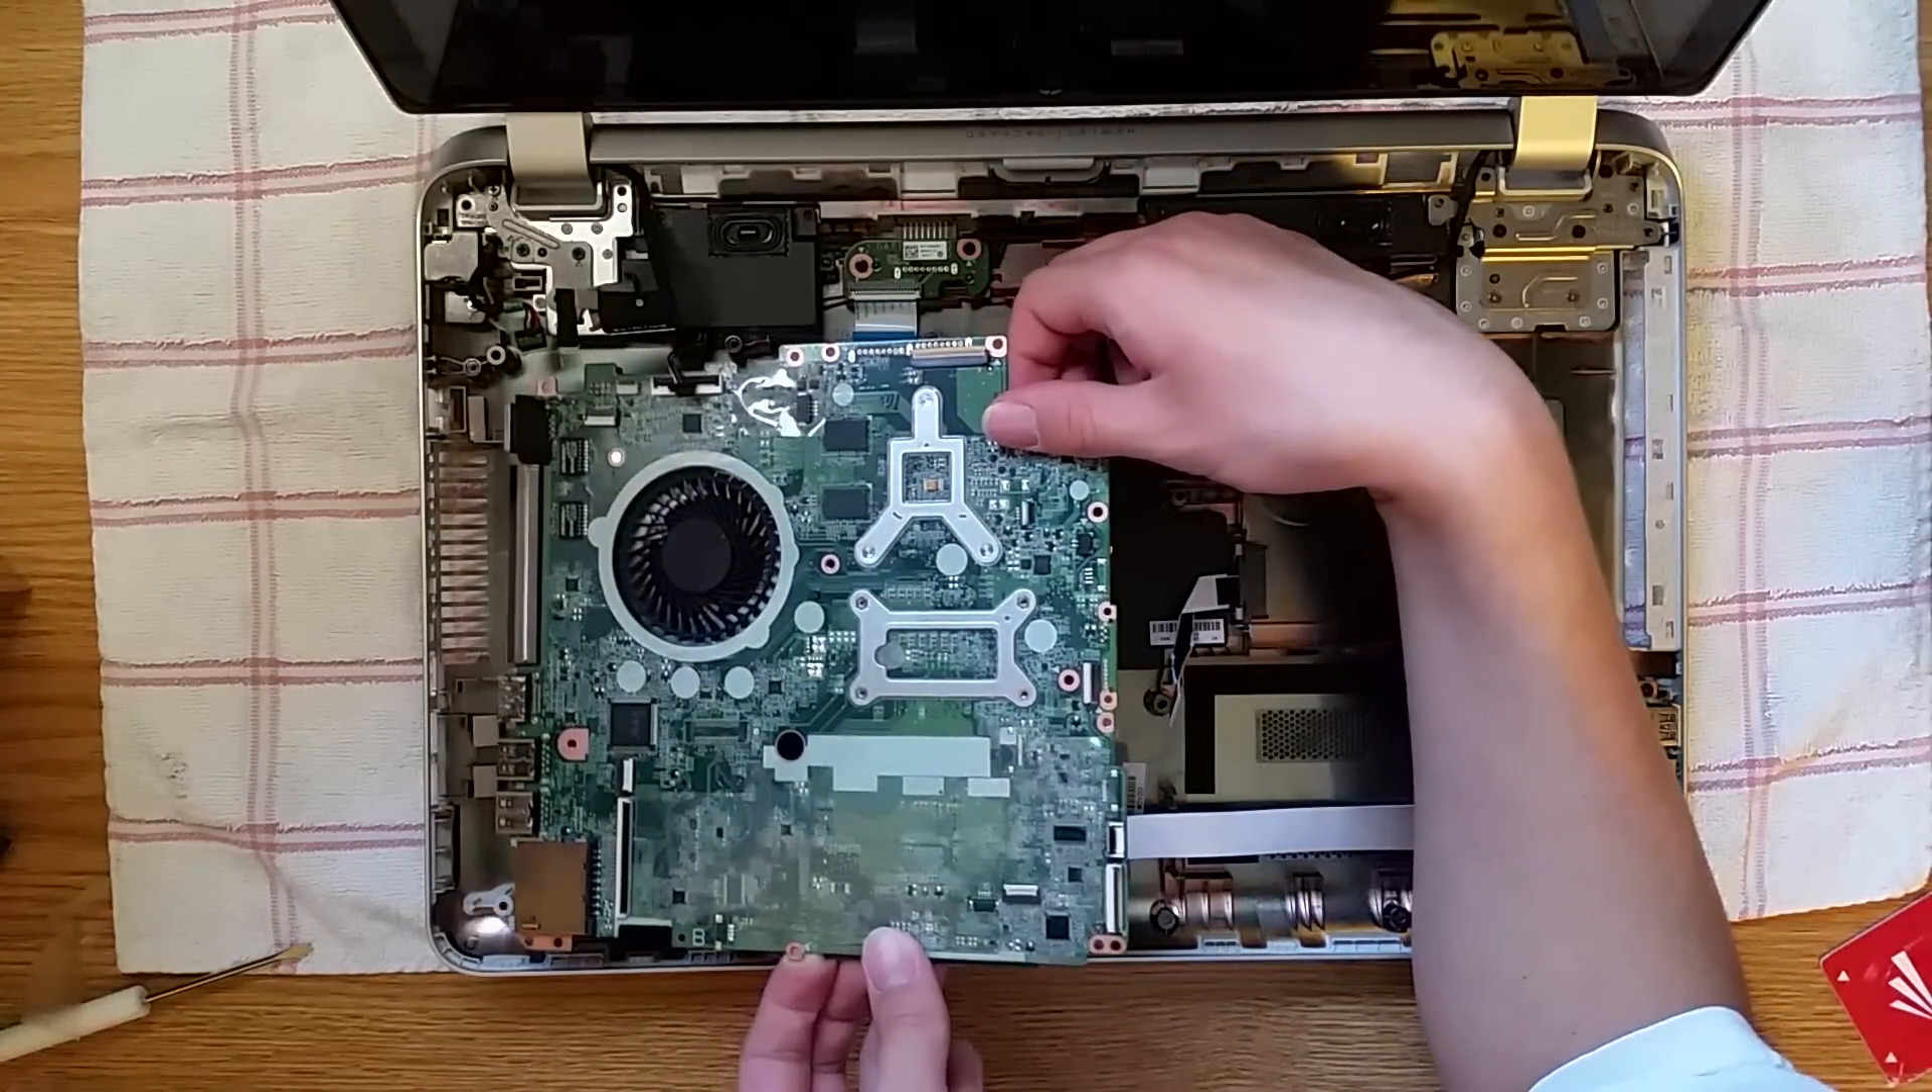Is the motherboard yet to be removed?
Yes.